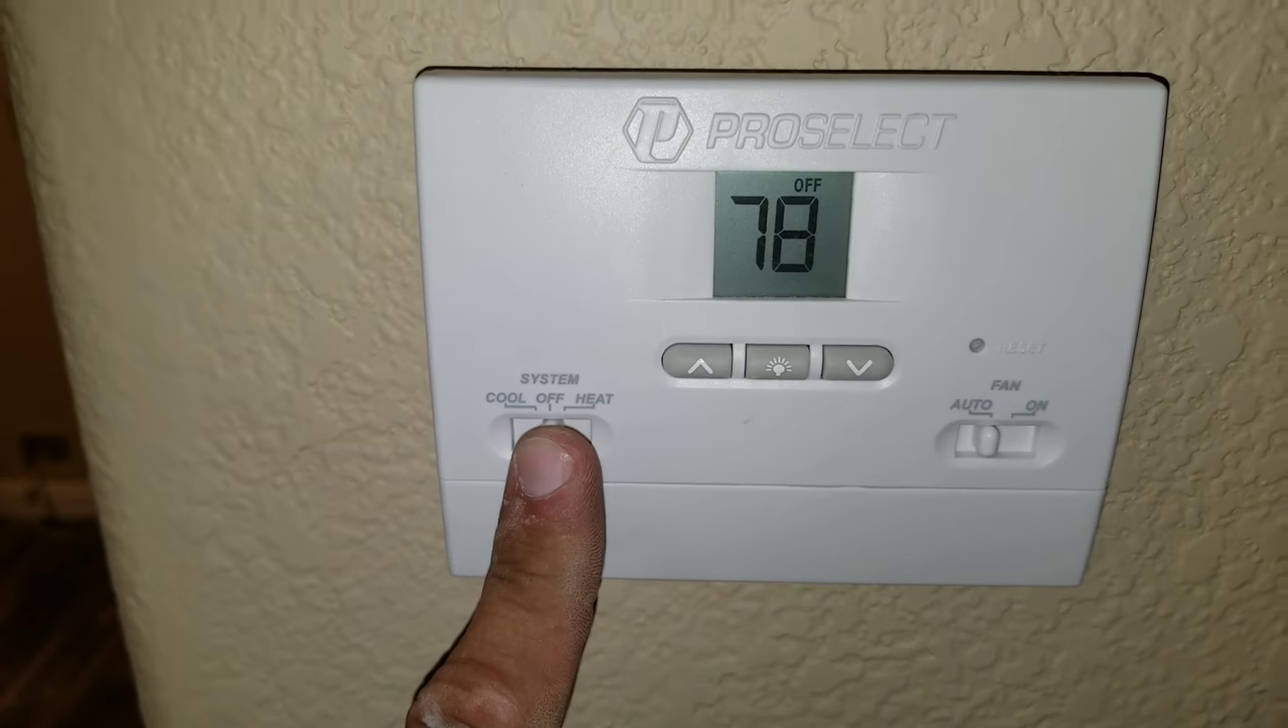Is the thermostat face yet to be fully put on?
No.